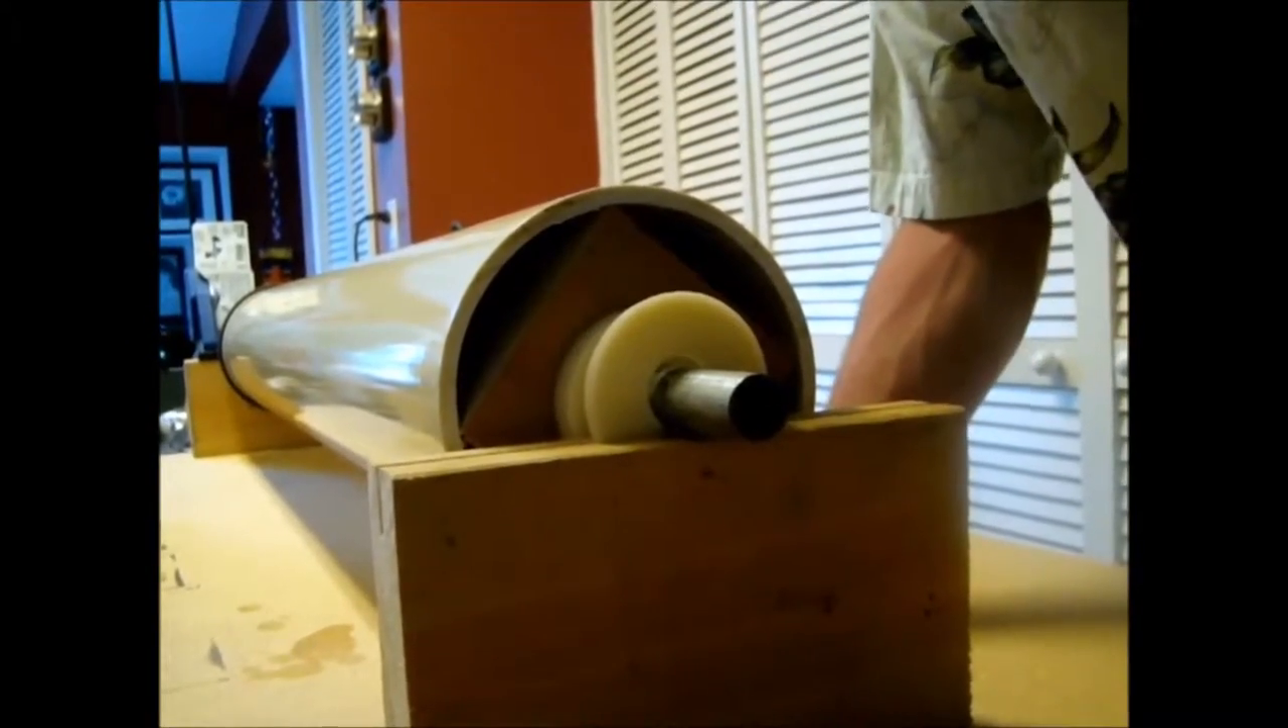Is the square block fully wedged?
Yes.